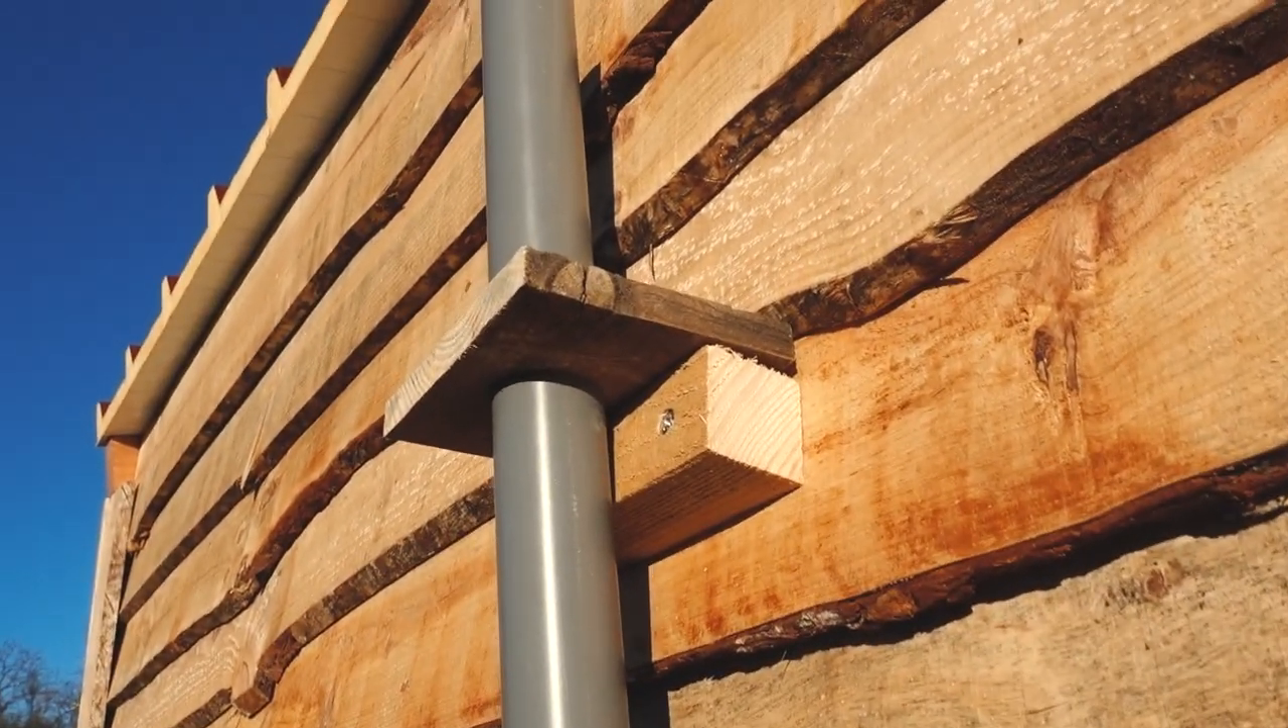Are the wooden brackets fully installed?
Yes.